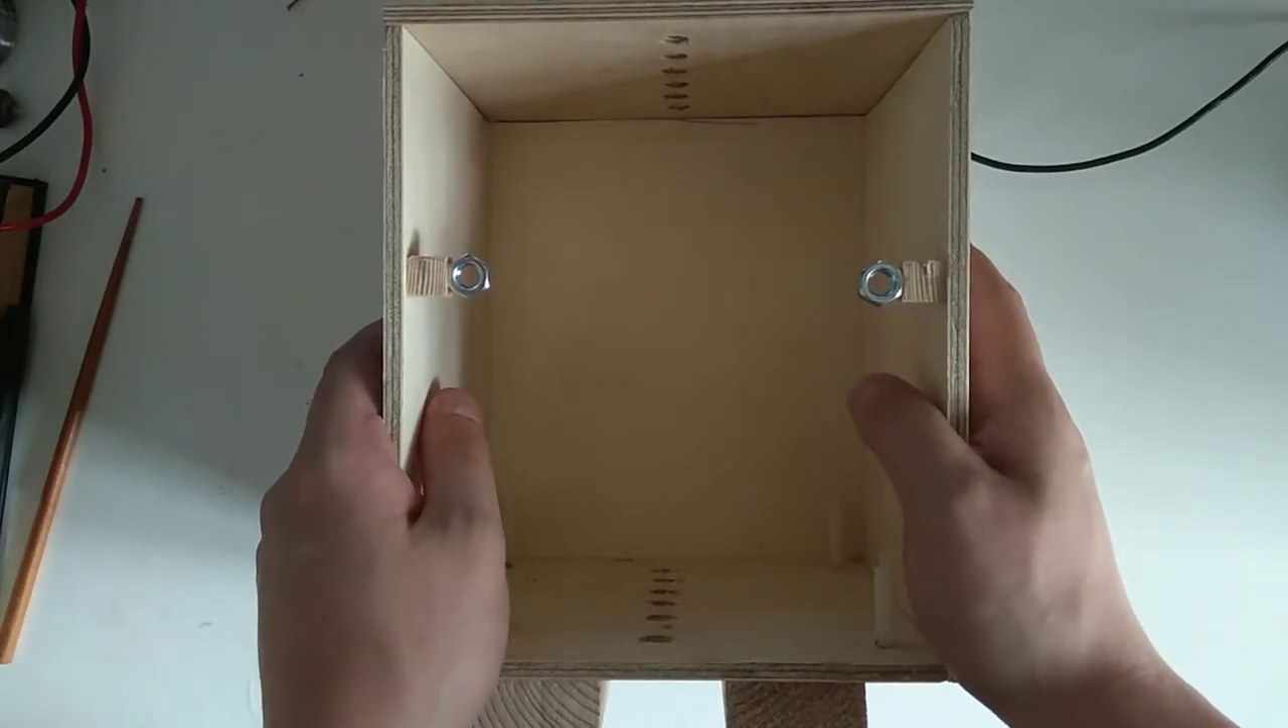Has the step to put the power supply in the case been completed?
No.